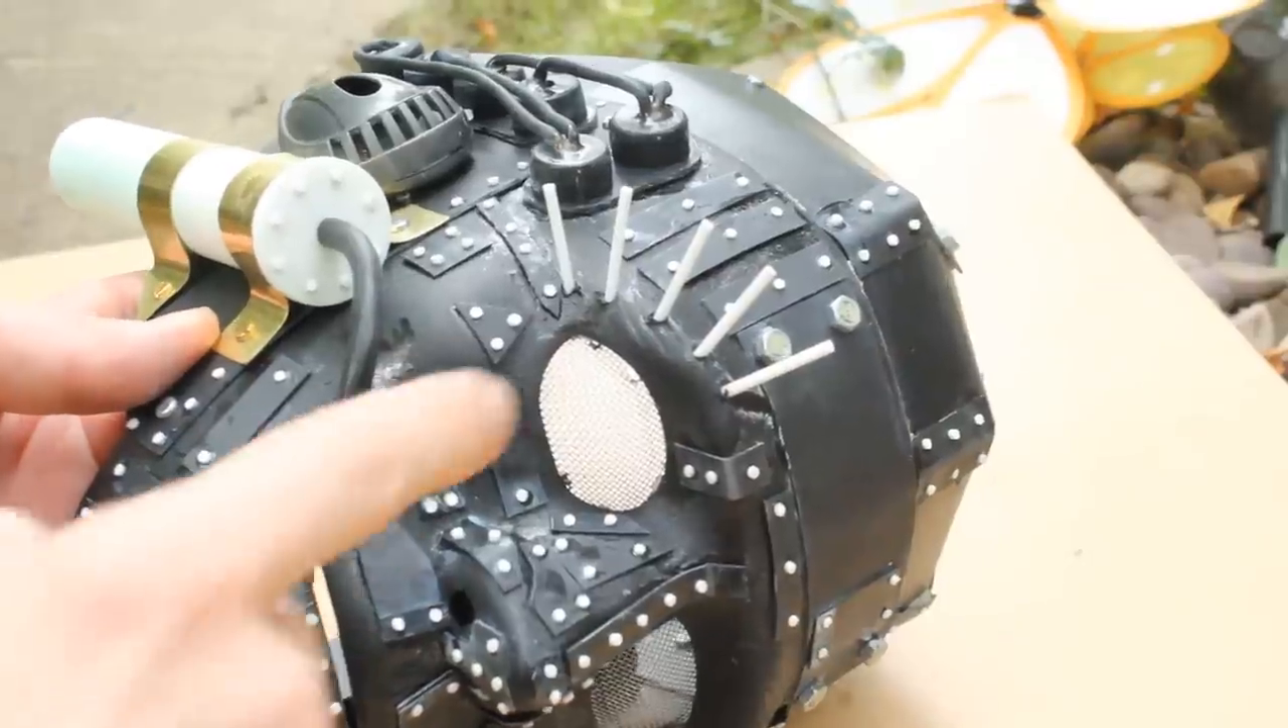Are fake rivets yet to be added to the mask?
No.